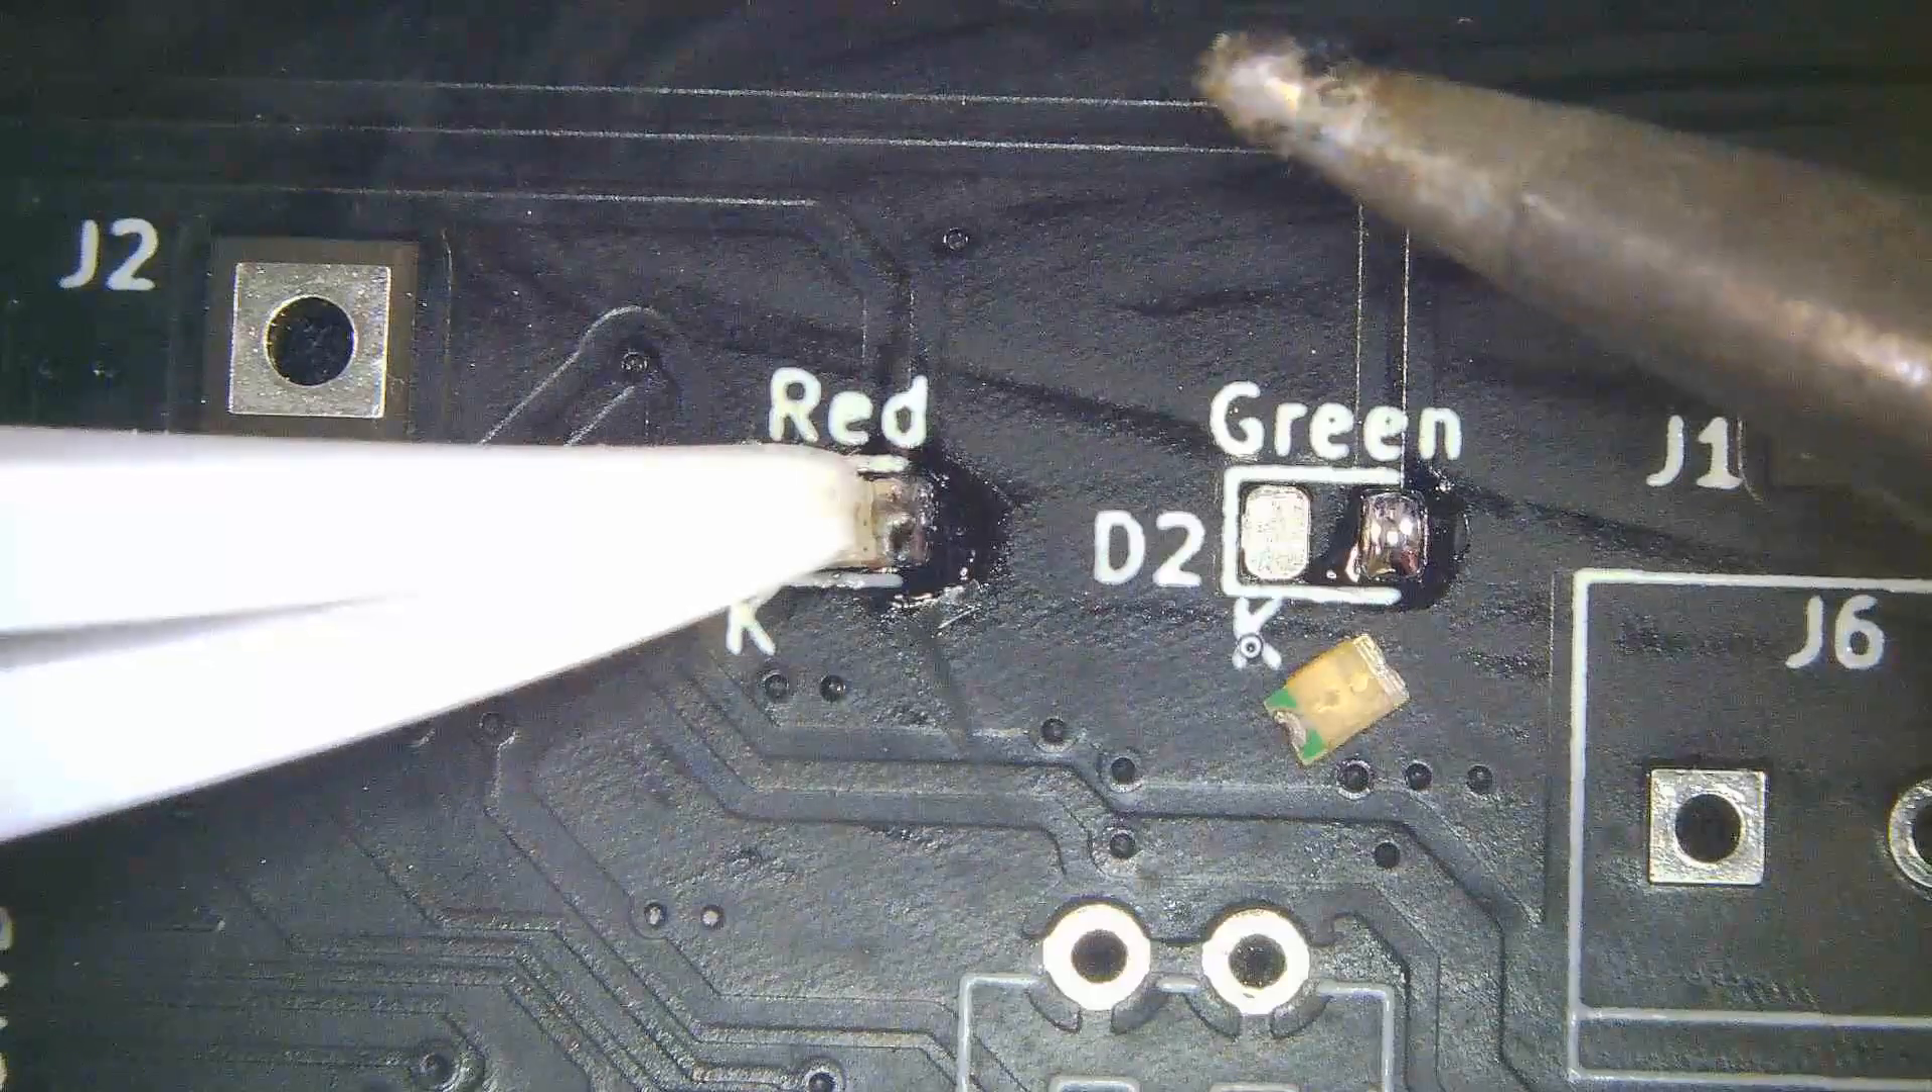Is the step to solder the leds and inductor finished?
No.